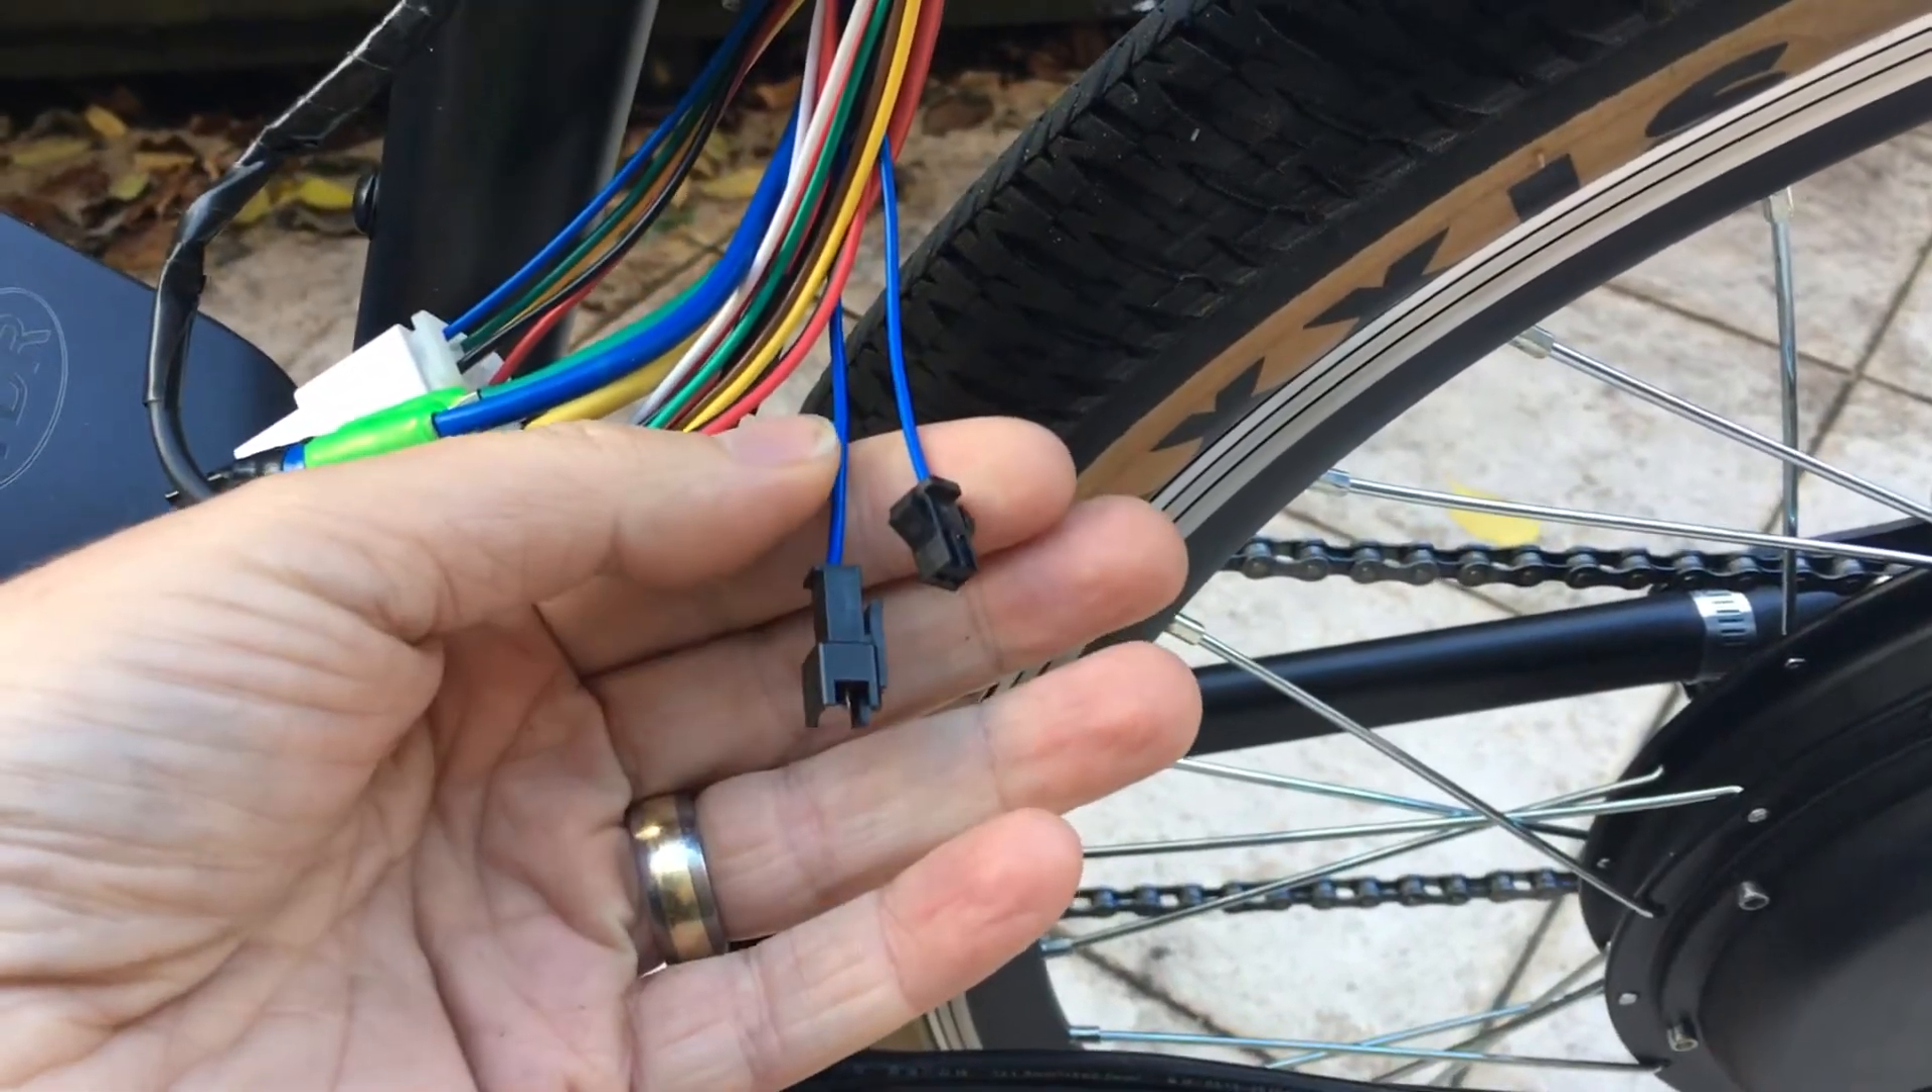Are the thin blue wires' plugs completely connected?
No.